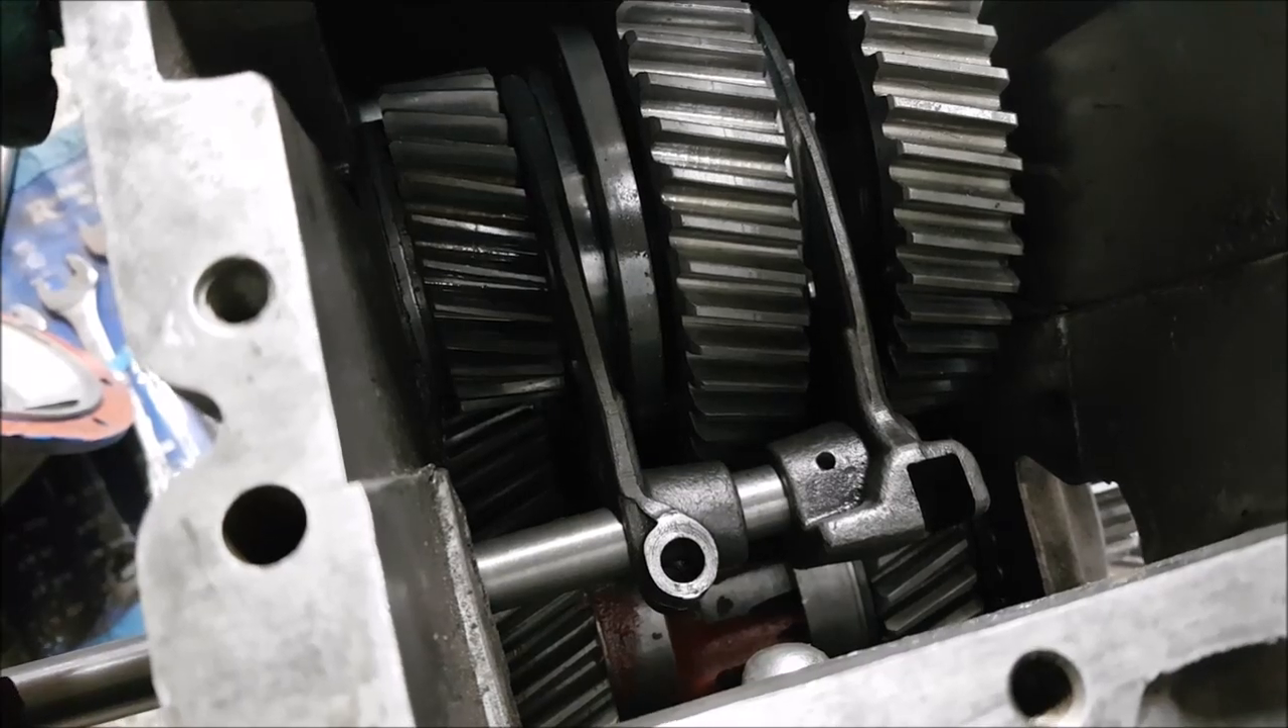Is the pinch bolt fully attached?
No.